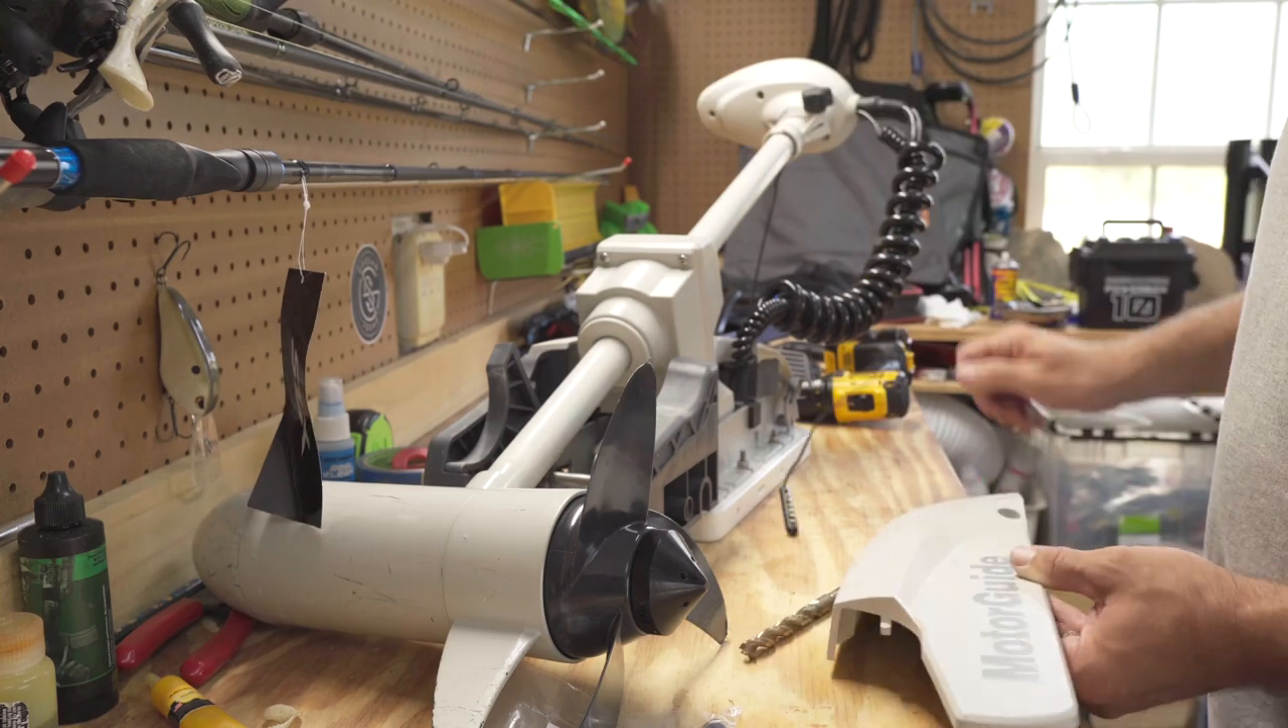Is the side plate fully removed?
Yes.